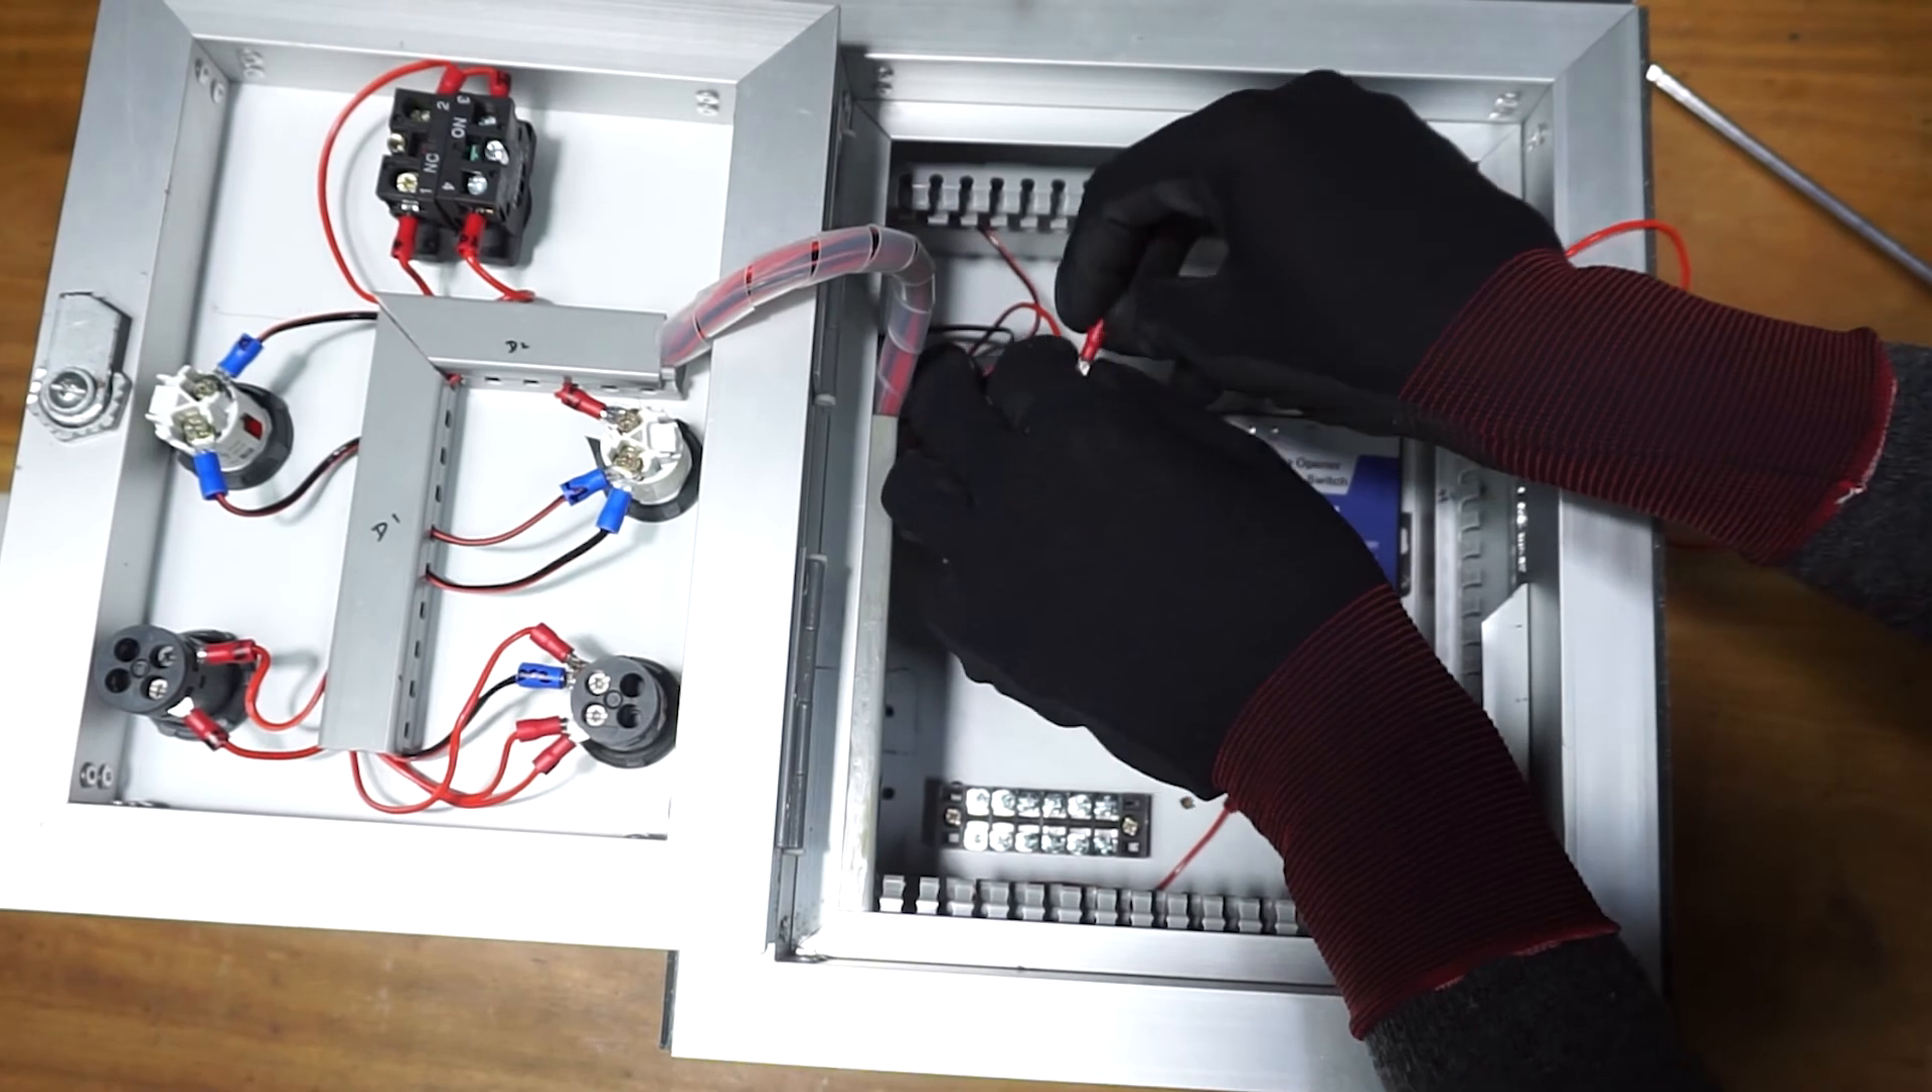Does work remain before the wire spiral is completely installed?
No.